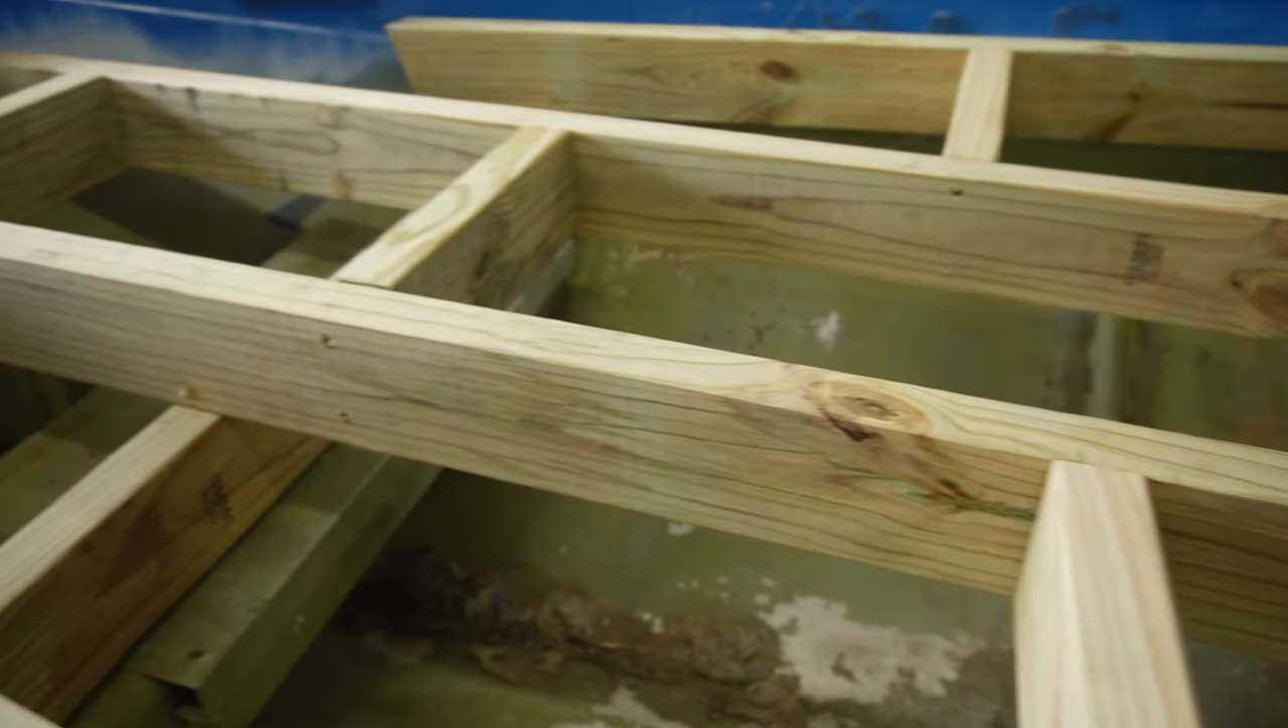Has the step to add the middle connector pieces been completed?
Yes.